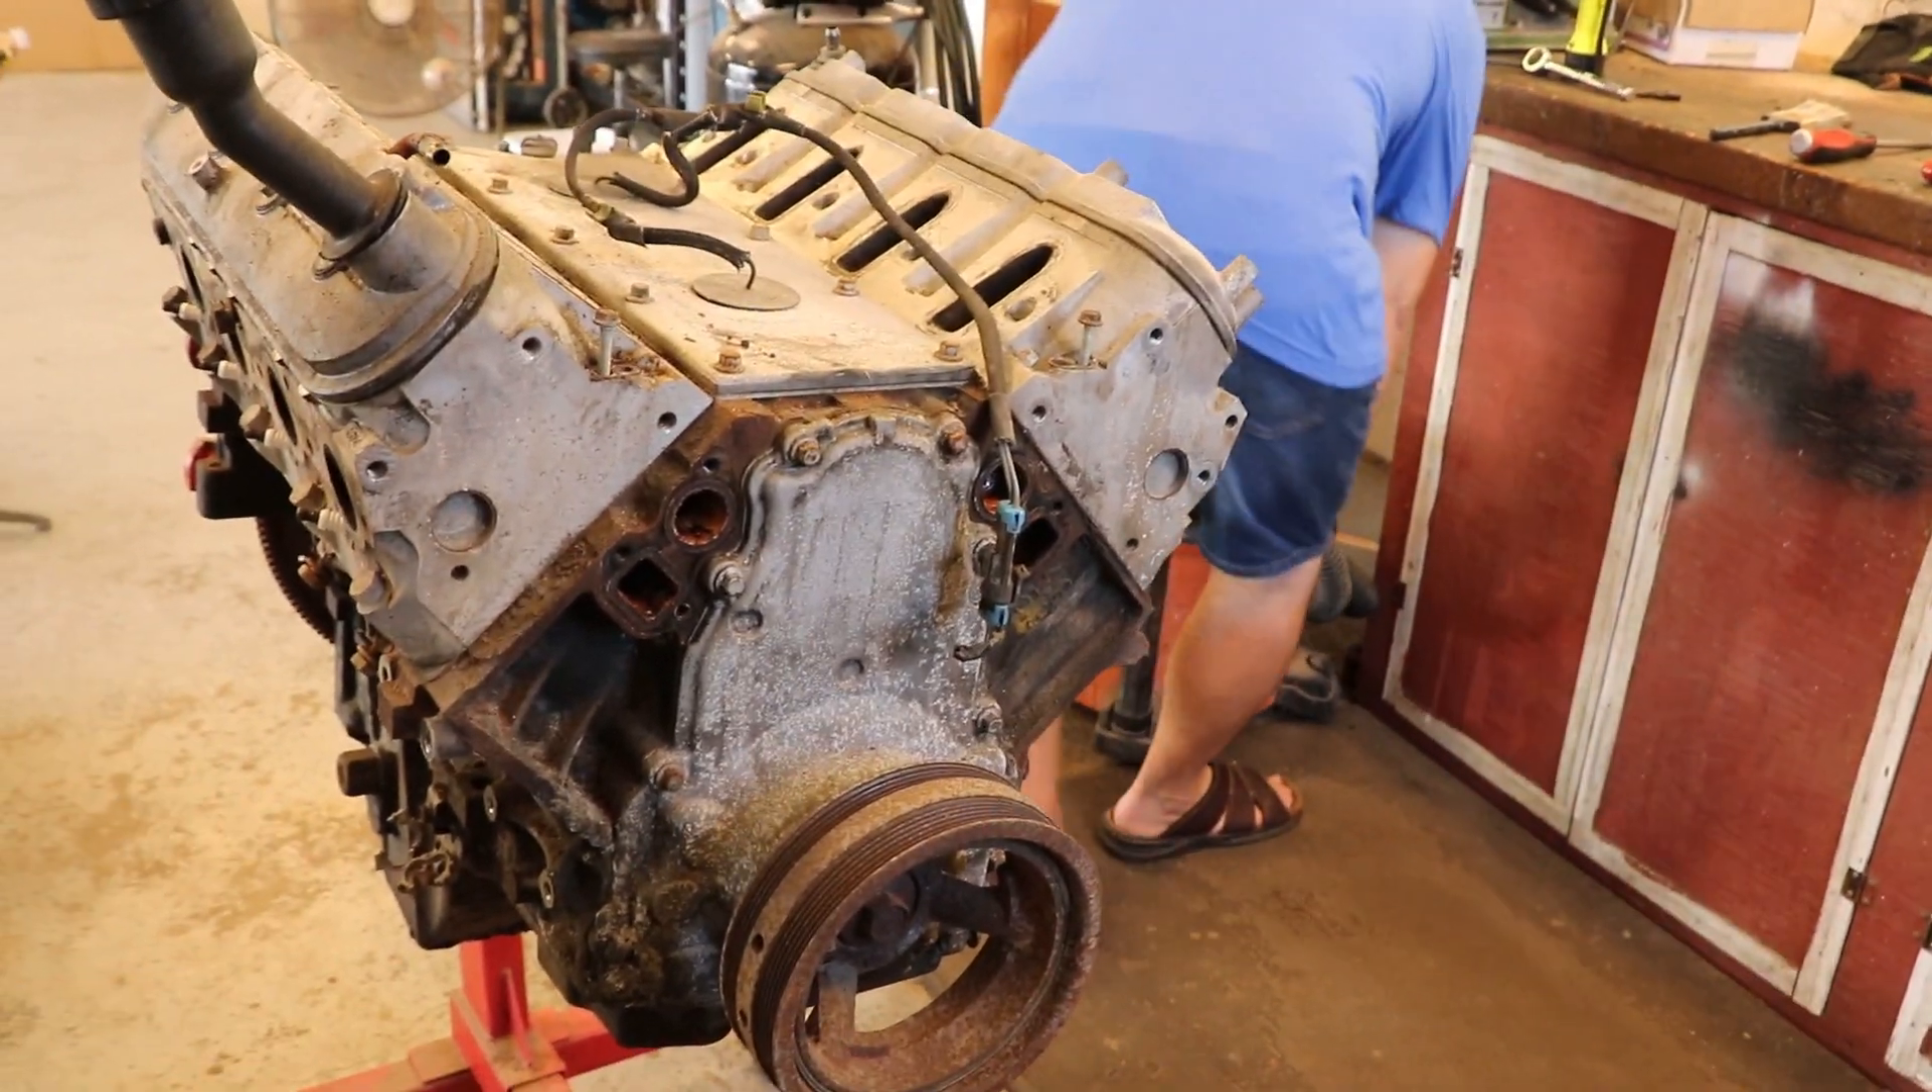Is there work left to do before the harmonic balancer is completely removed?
Yes.